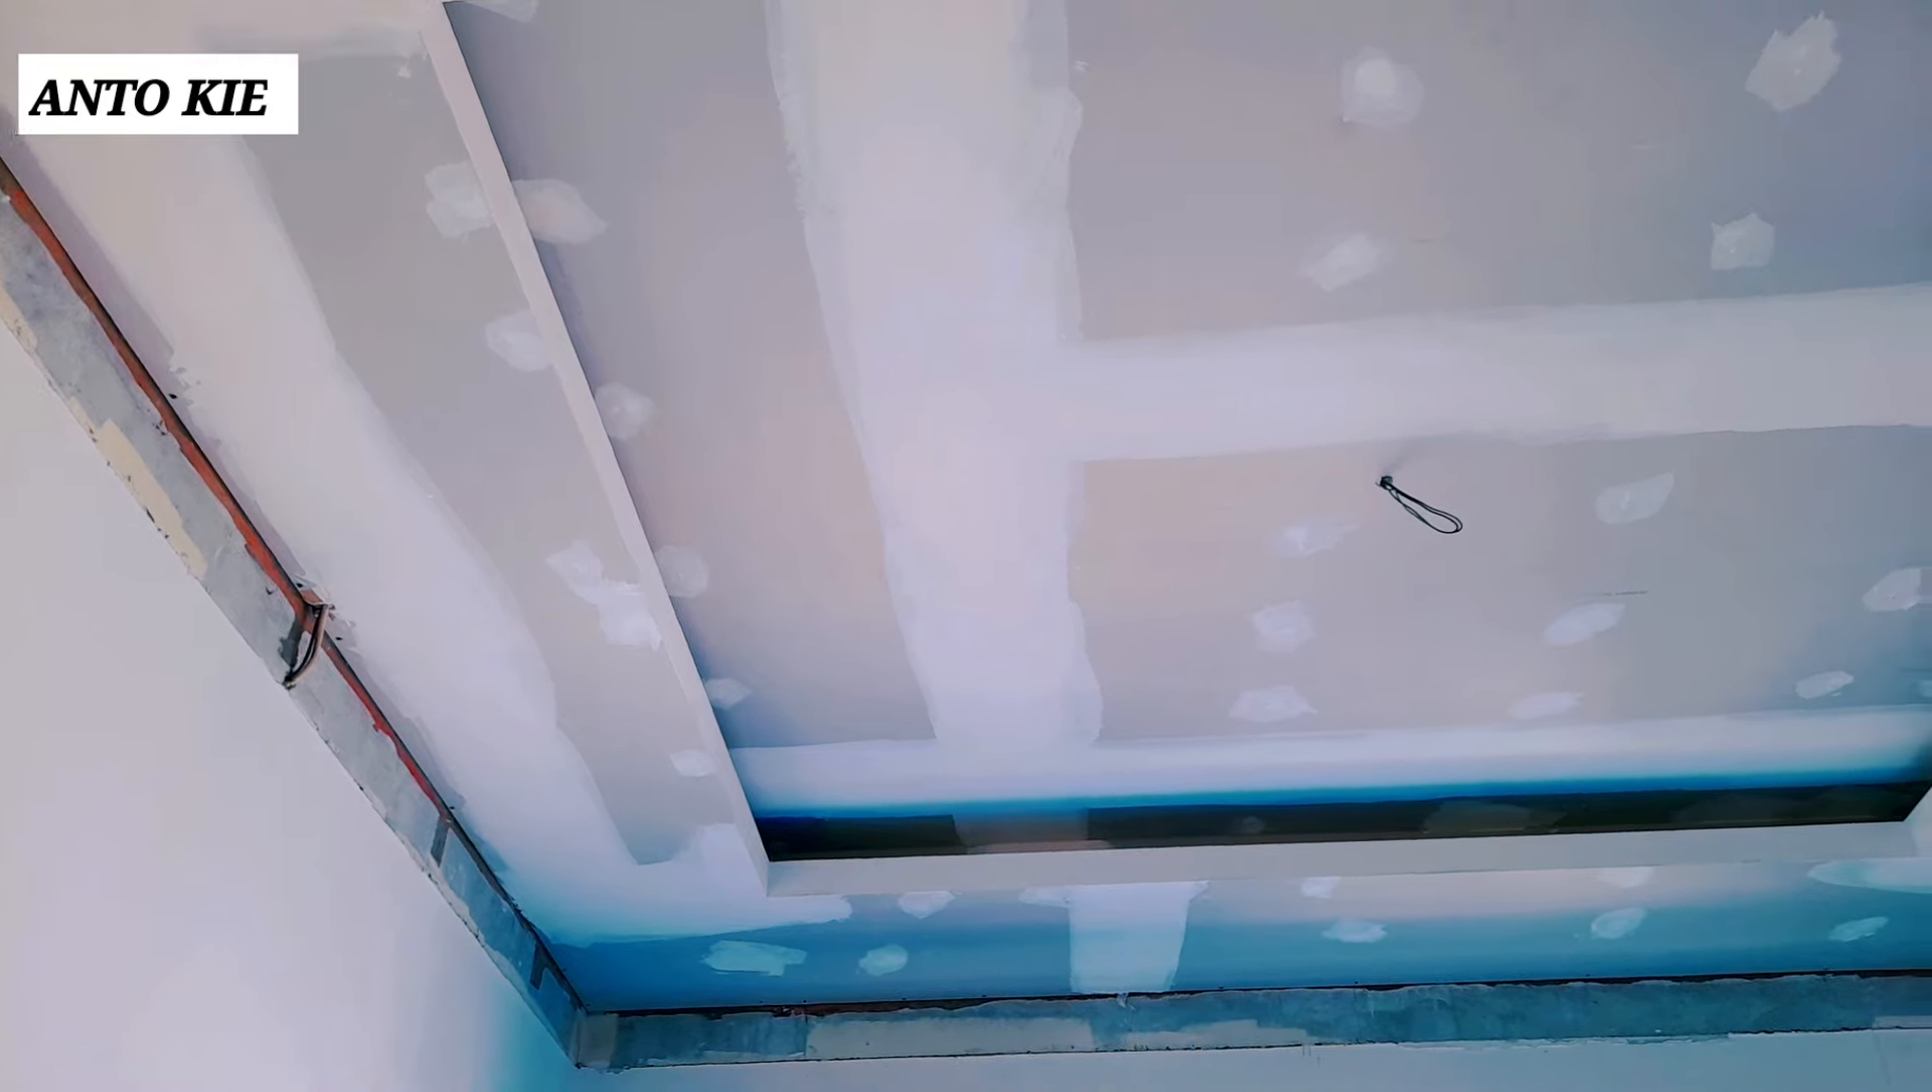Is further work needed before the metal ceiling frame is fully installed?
No.